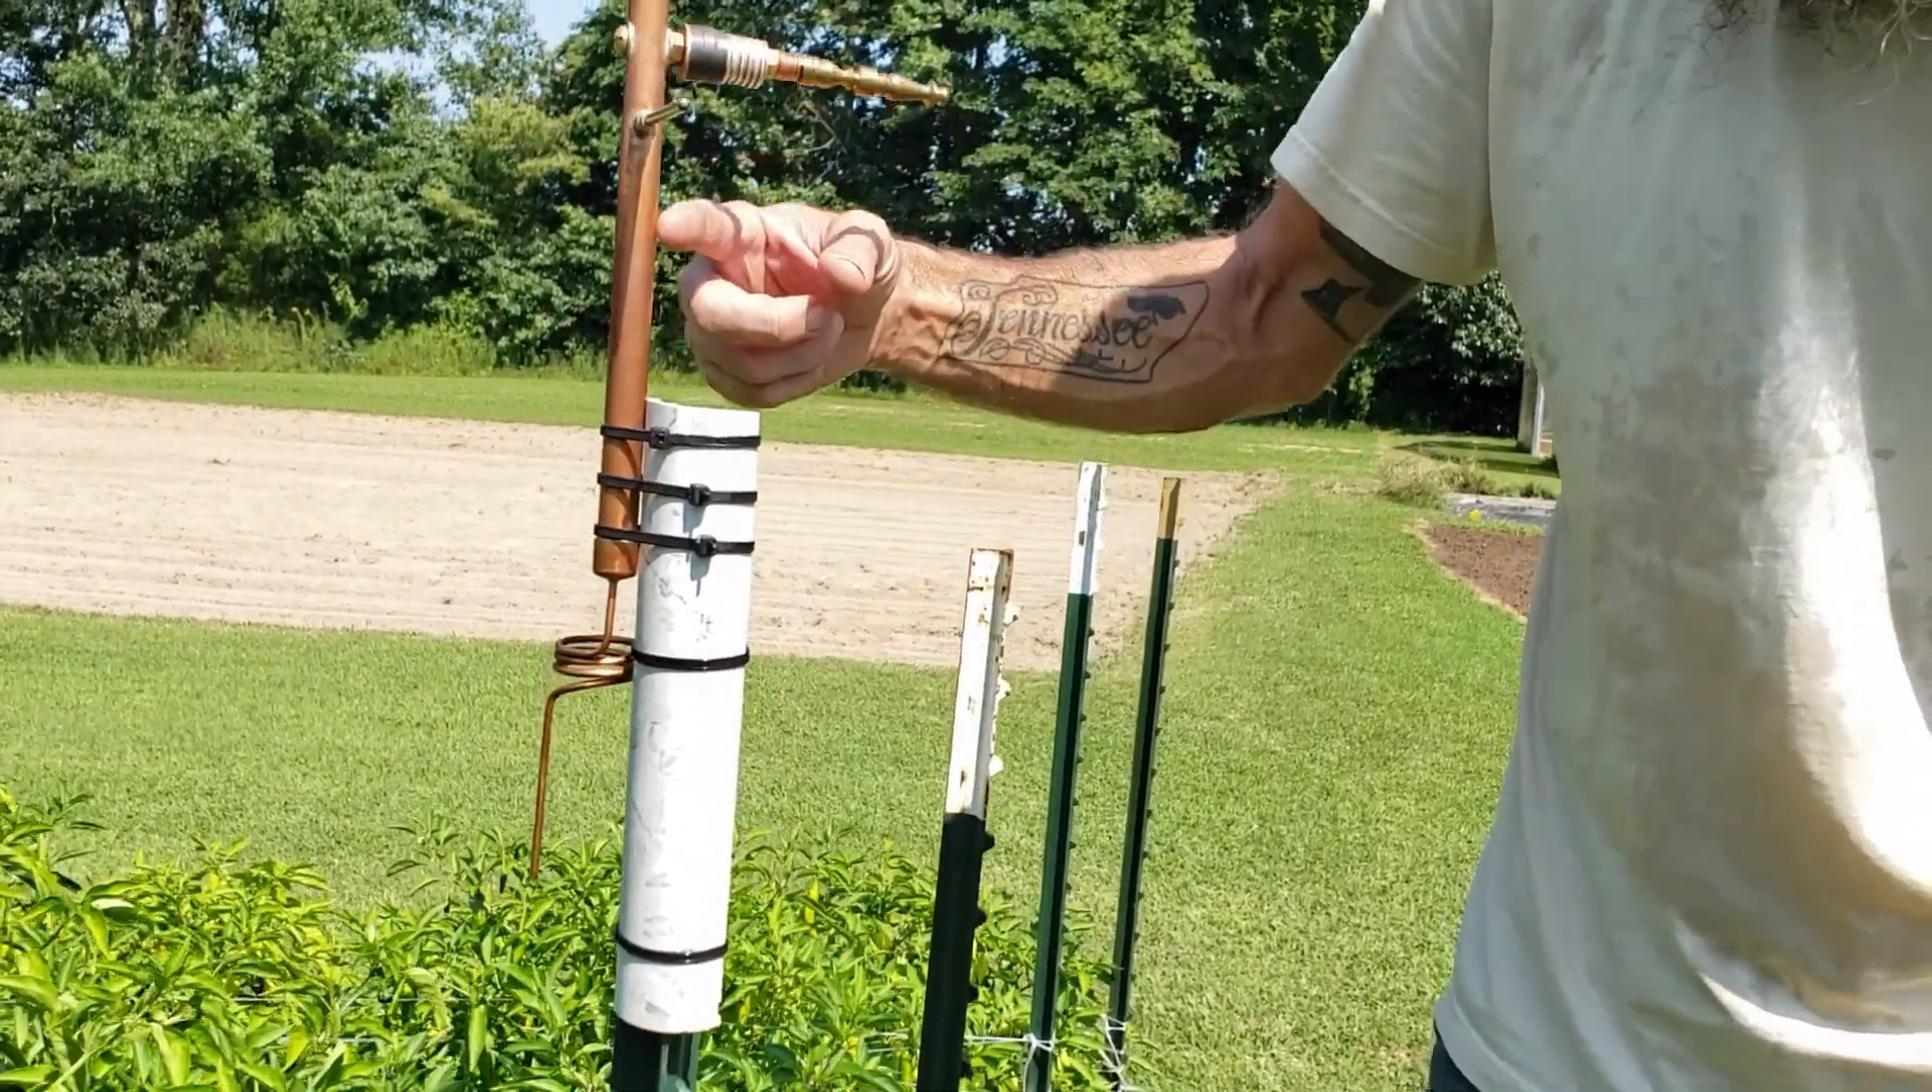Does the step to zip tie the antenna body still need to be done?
No.